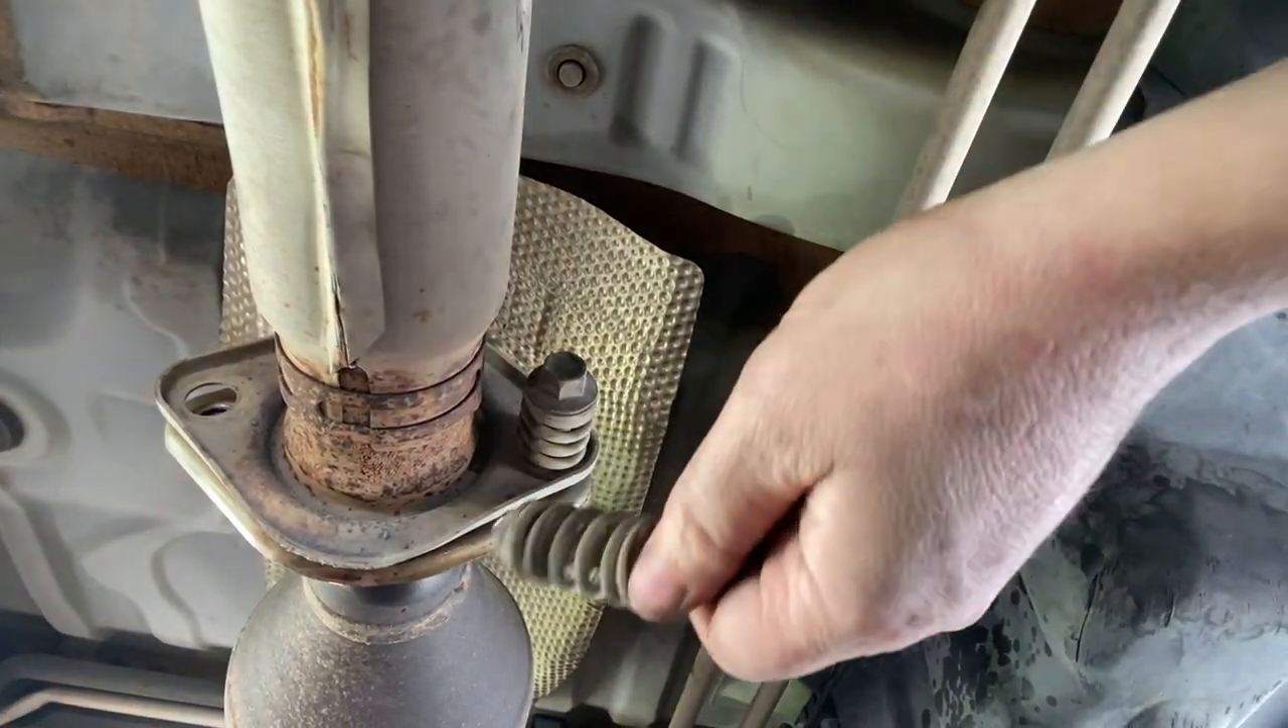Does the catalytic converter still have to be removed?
Yes.